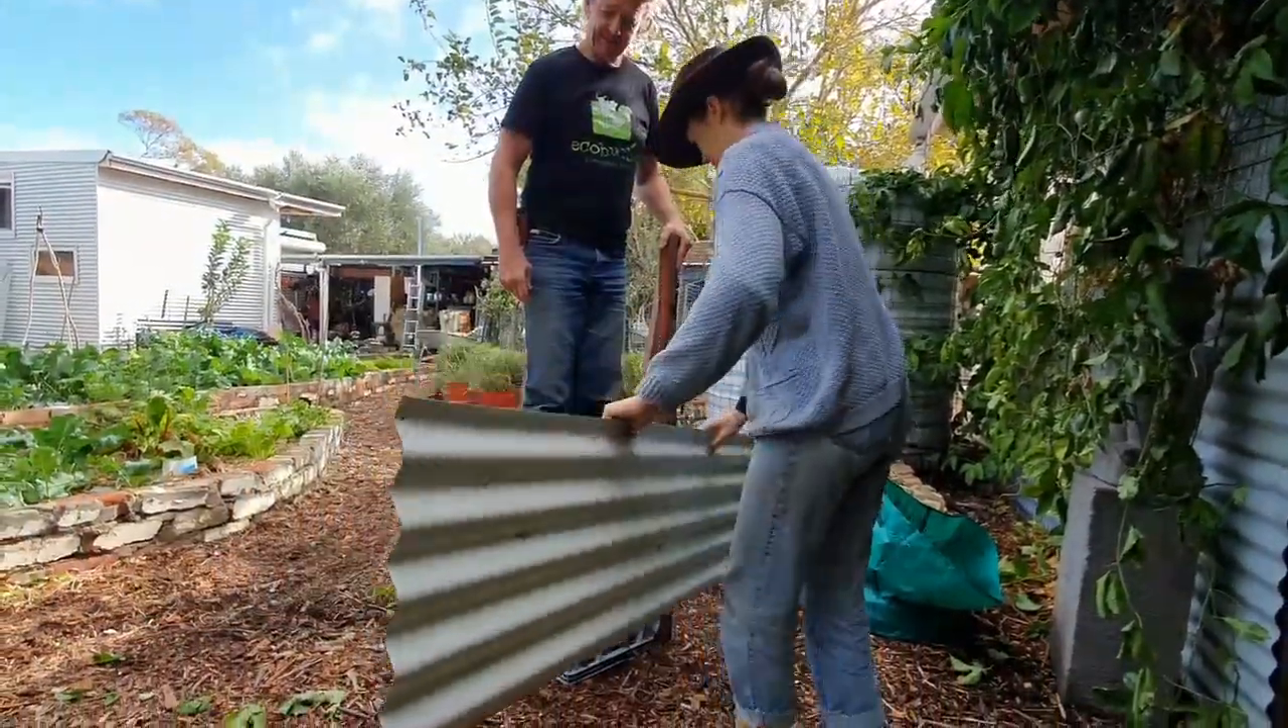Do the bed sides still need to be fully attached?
Yes.